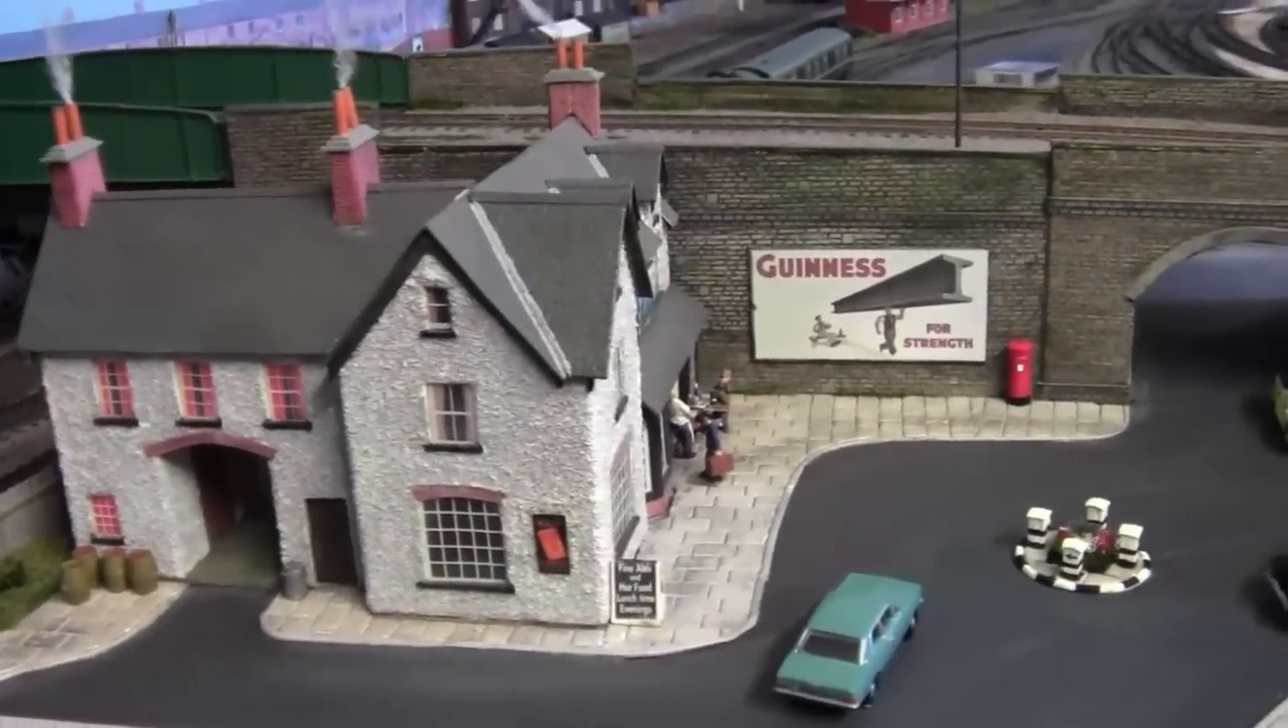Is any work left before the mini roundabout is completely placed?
No.